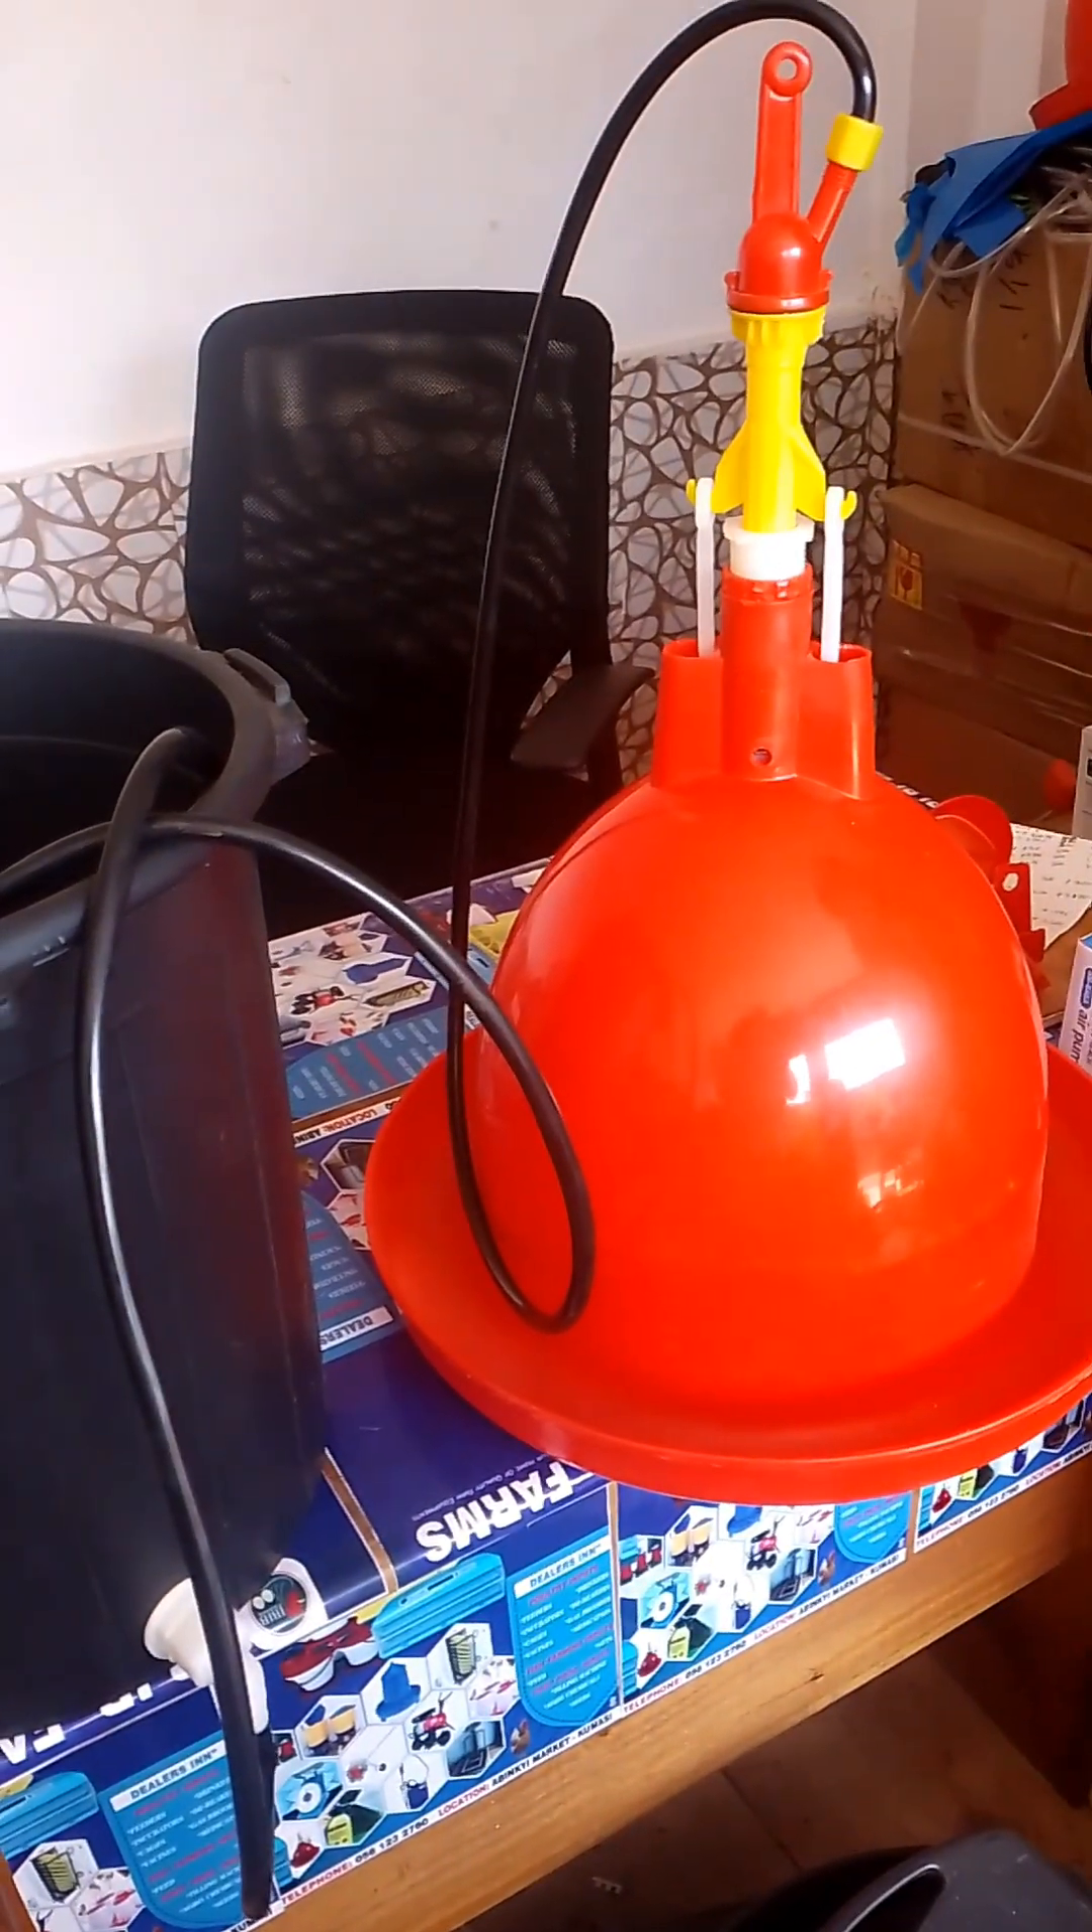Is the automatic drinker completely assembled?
Yes.